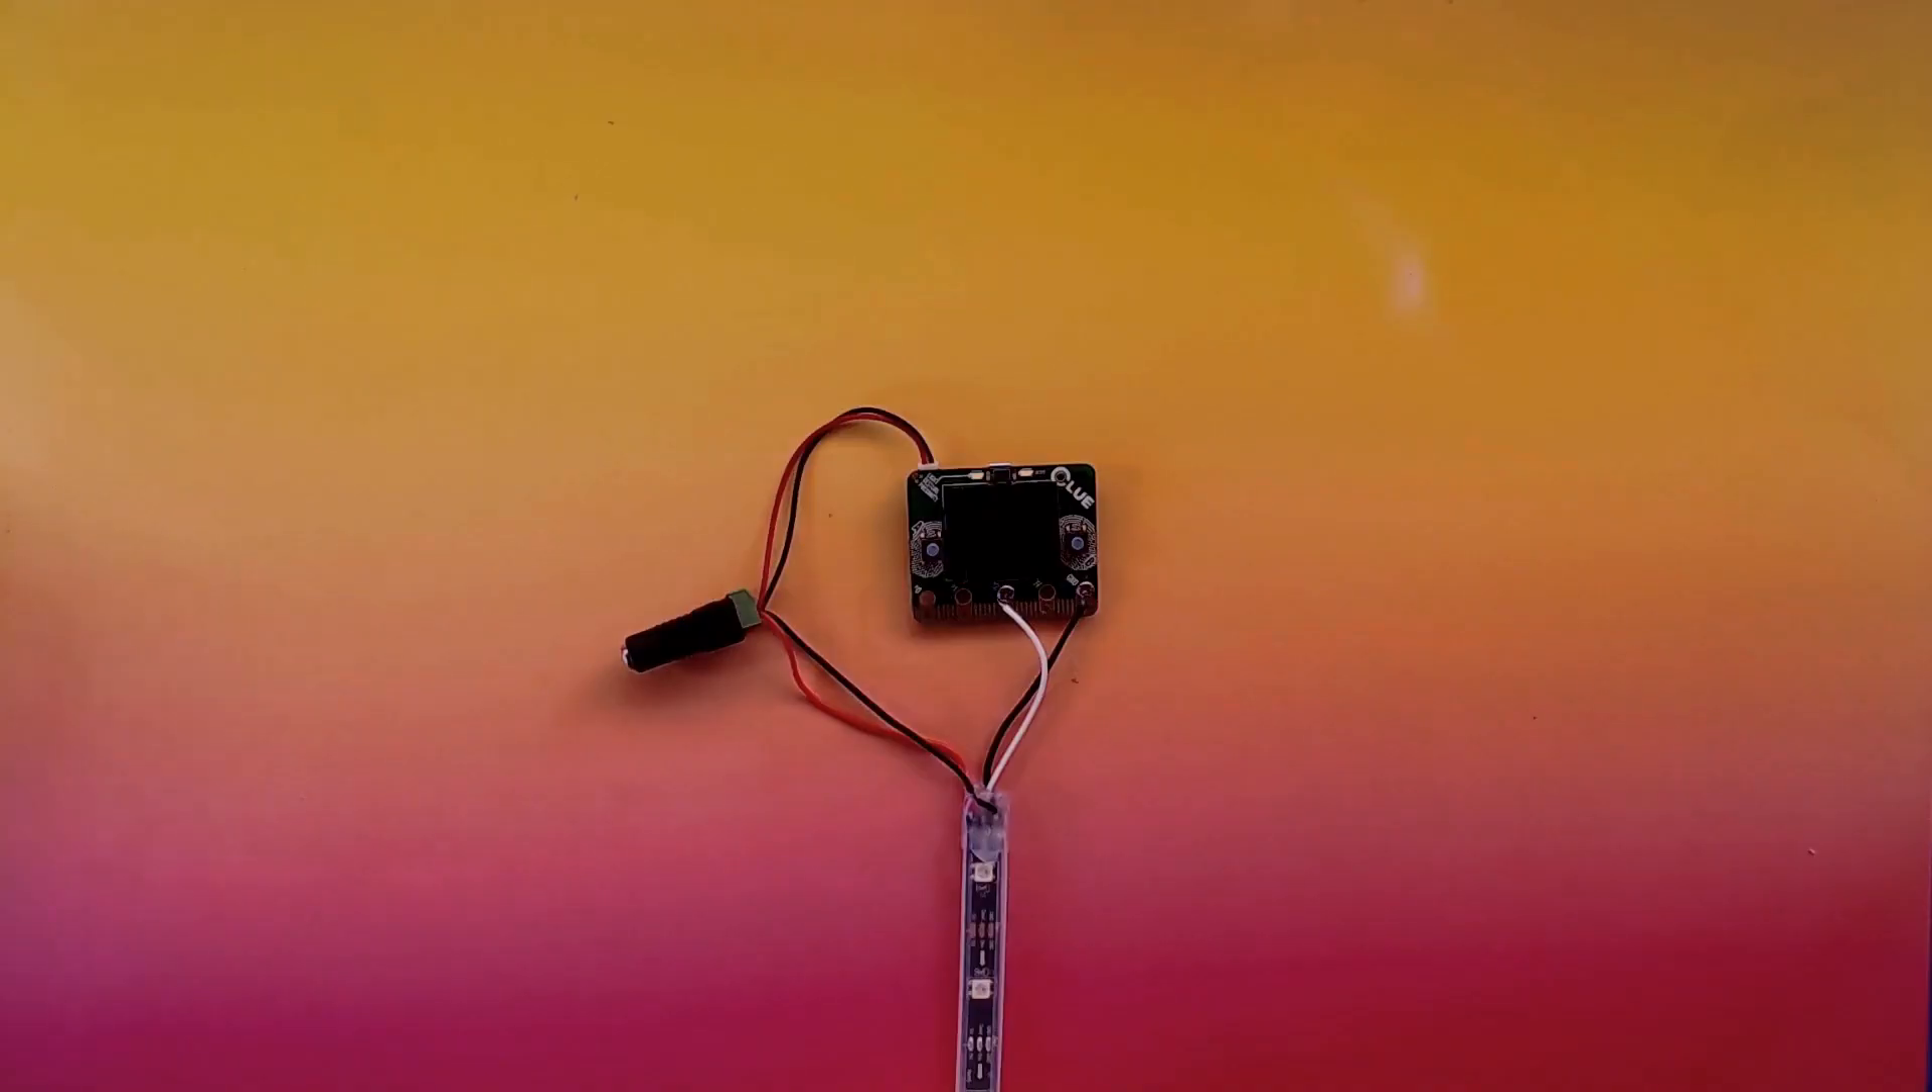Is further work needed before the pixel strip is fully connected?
No.